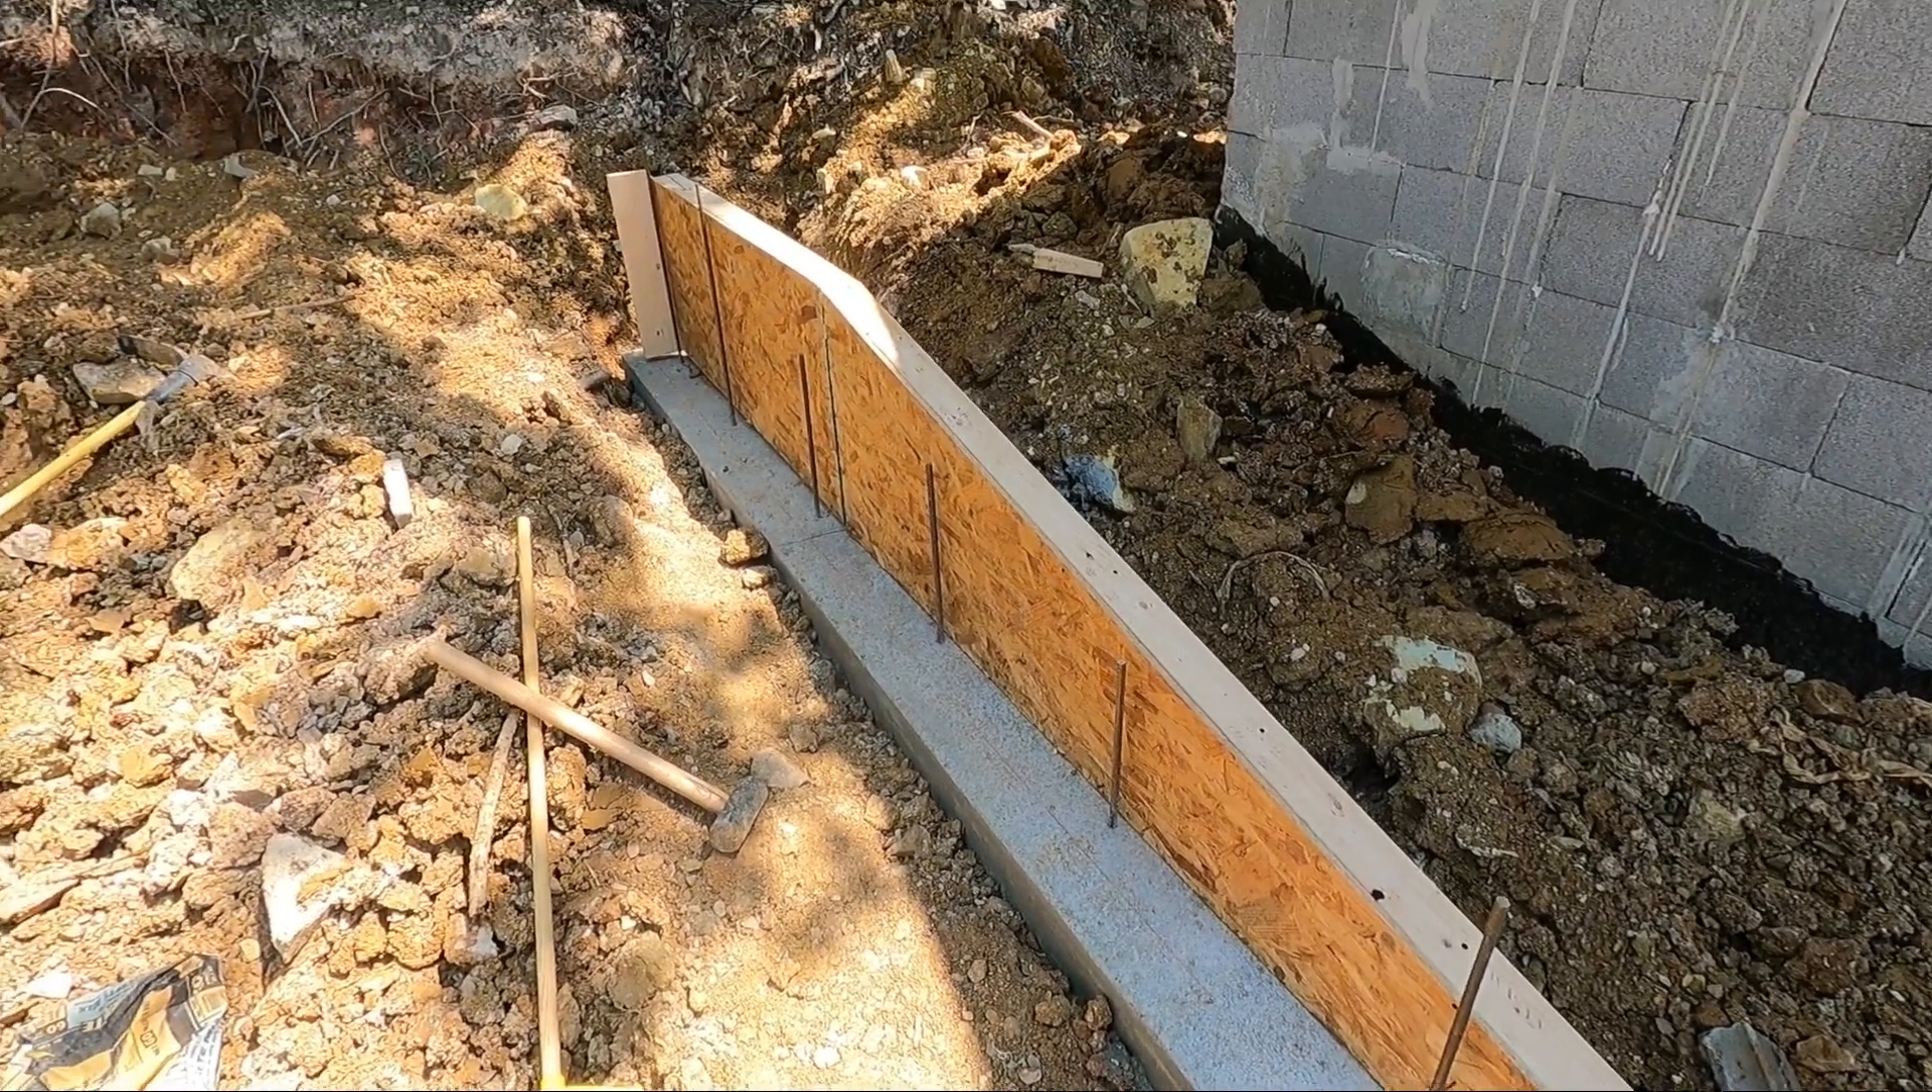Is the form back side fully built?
Yes.